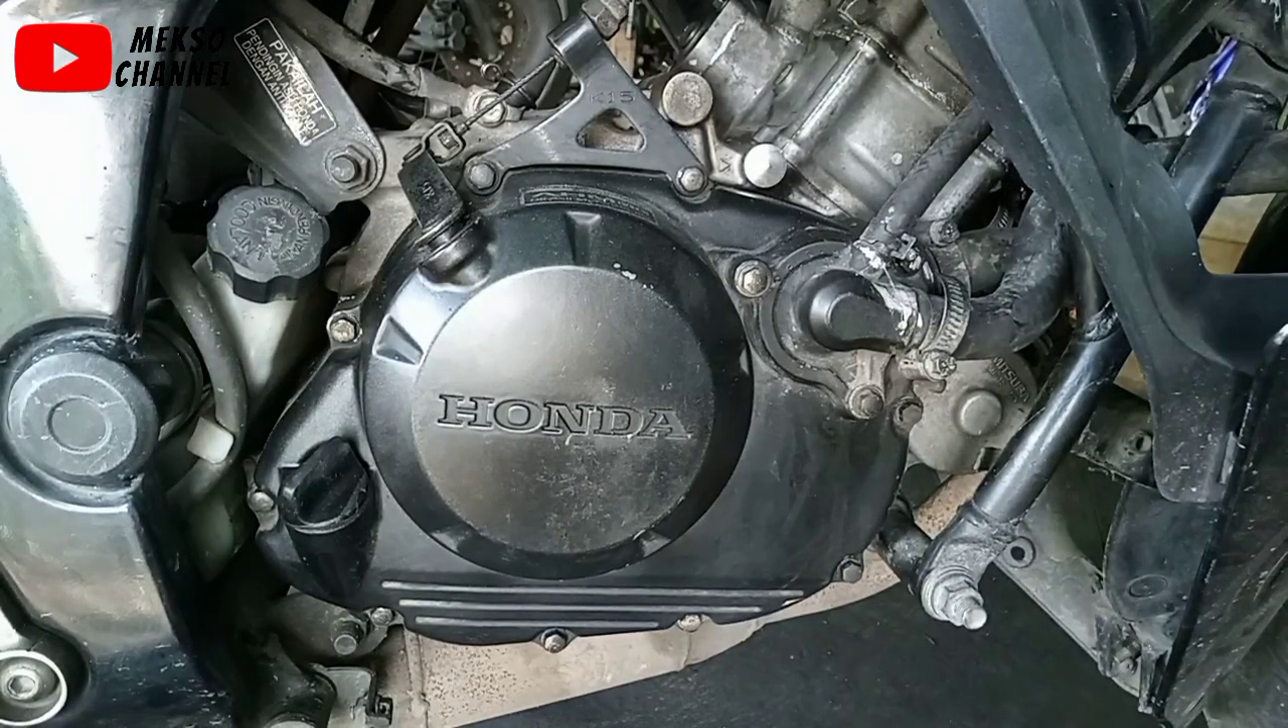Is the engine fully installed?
Yes.